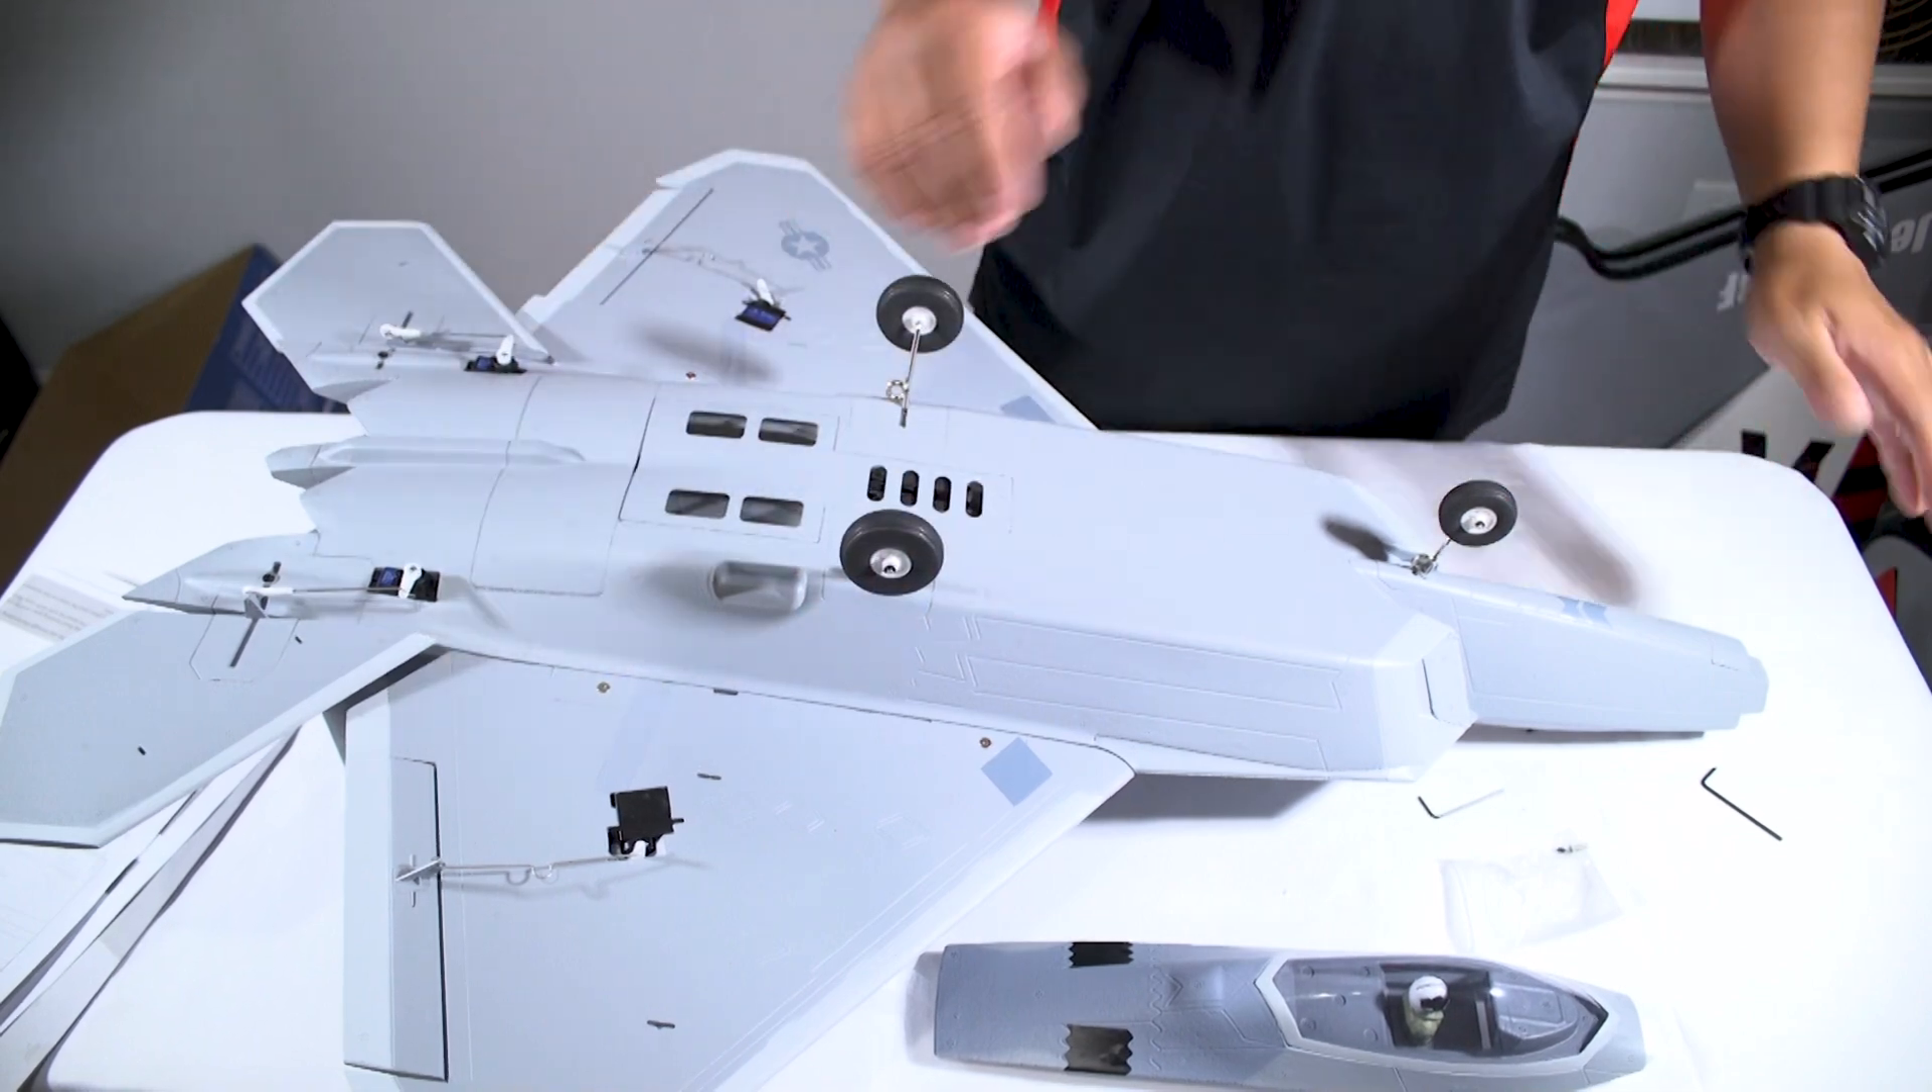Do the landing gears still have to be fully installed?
No.